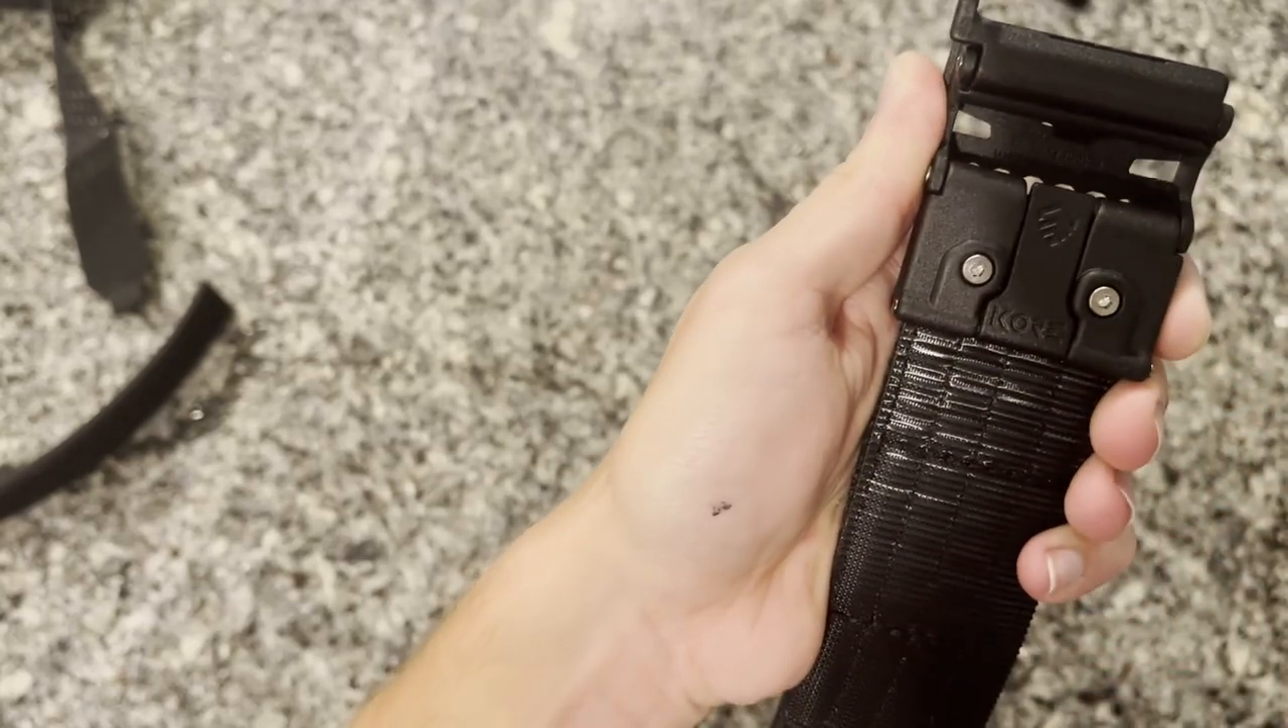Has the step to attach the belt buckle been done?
Yes.